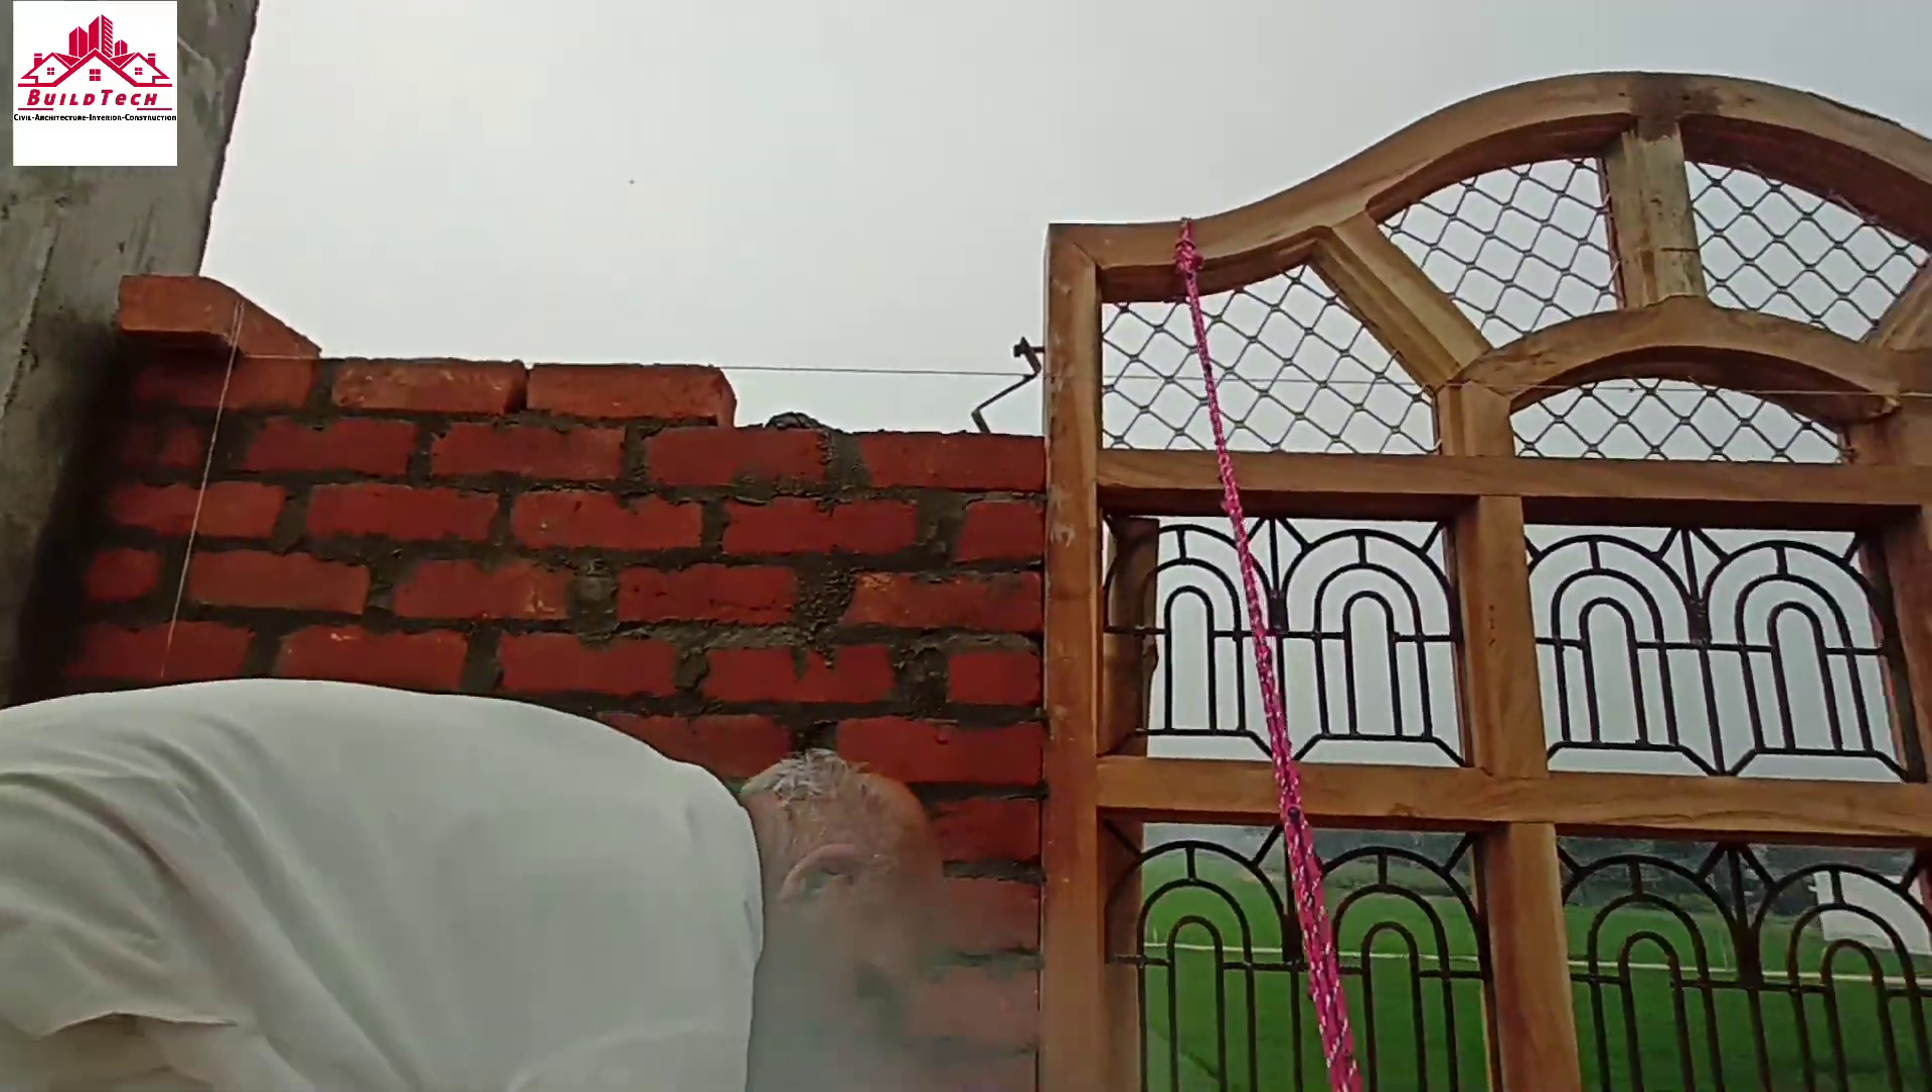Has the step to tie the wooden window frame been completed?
Yes.